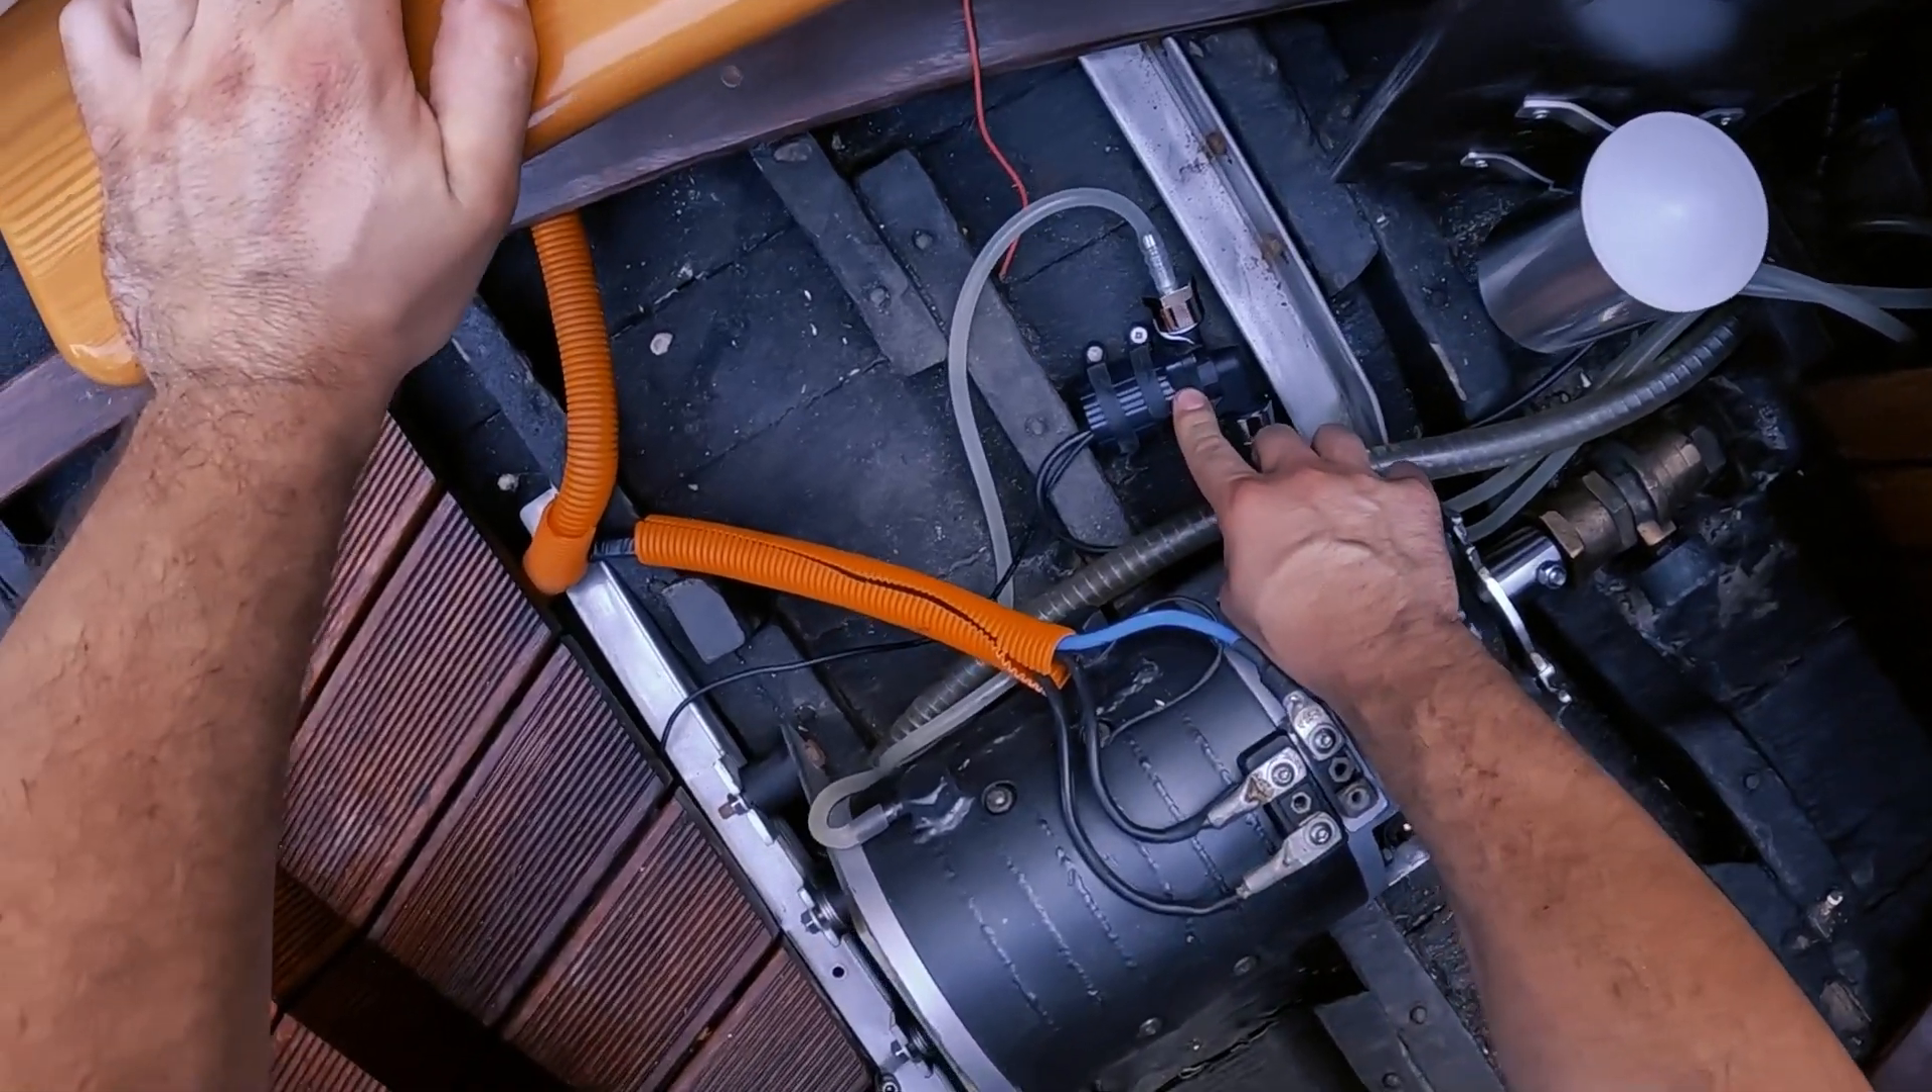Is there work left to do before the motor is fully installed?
No.